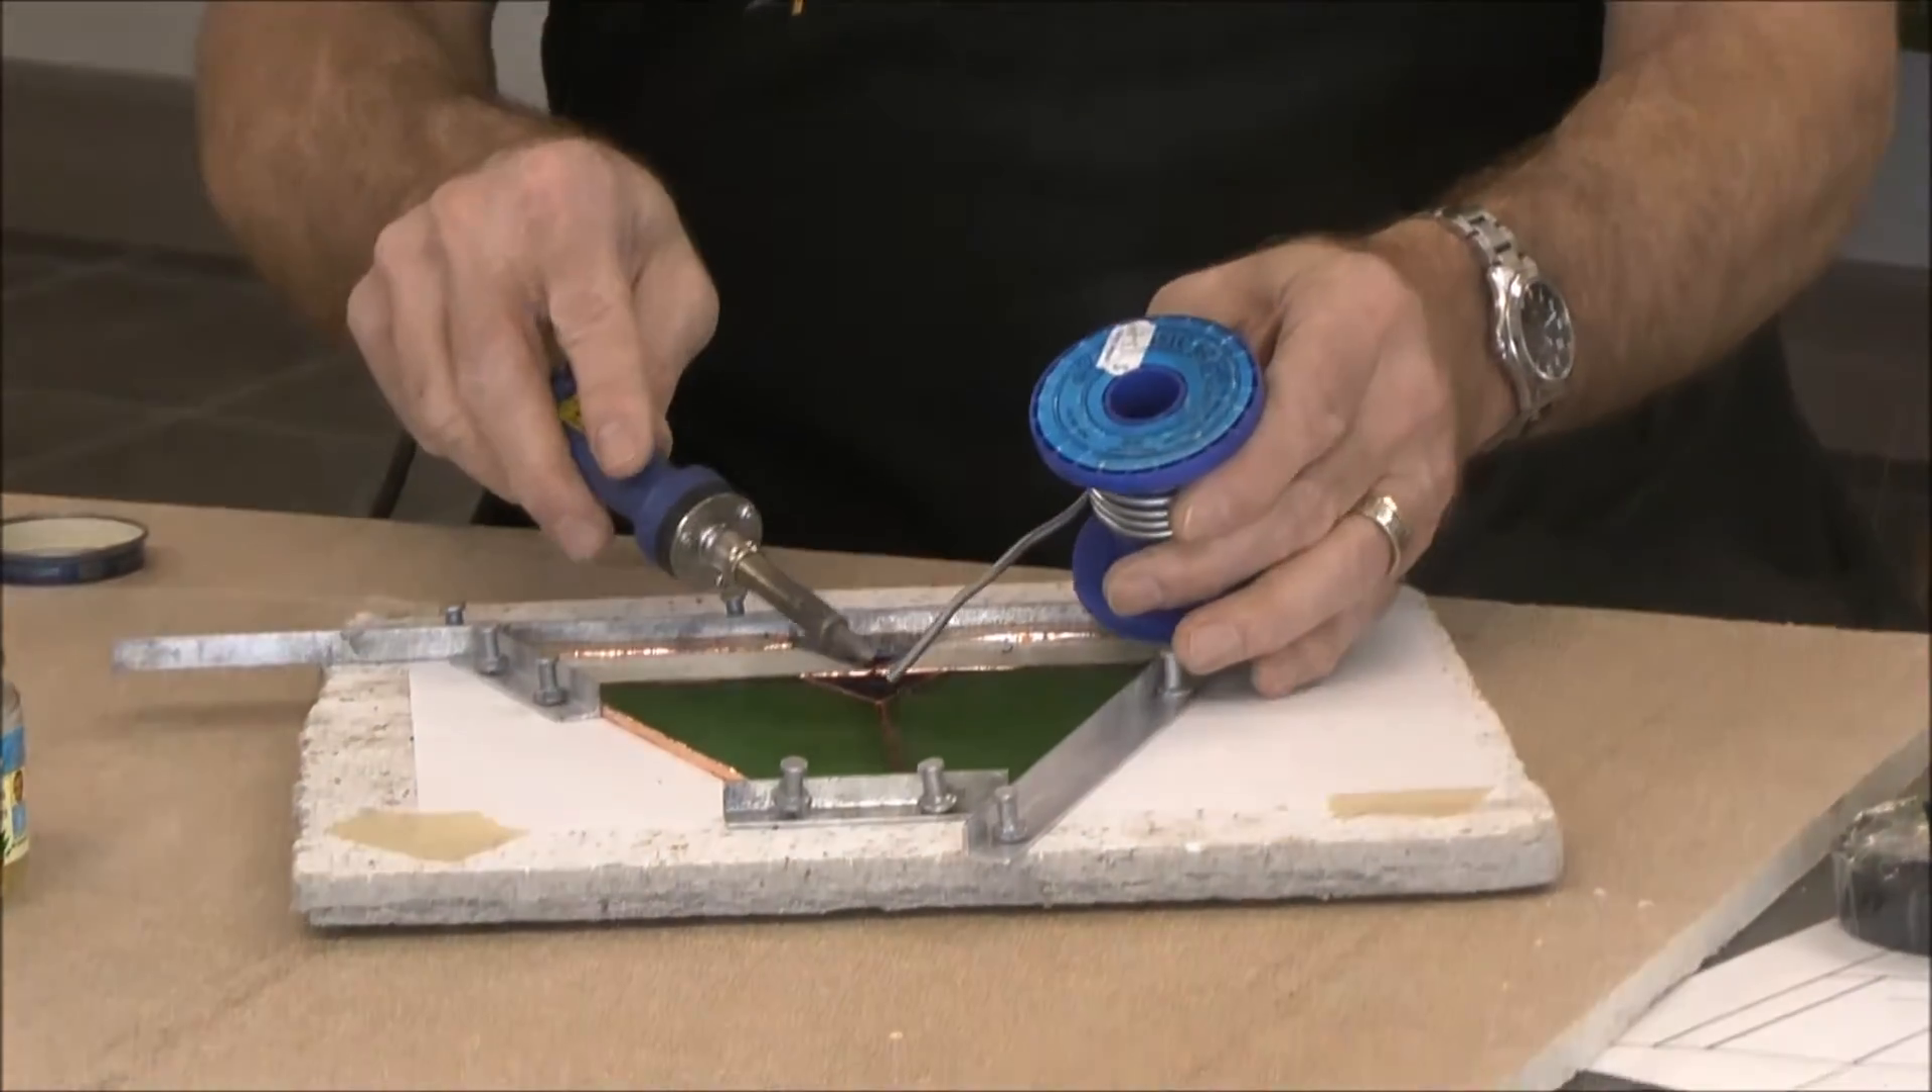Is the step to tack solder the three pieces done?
No.